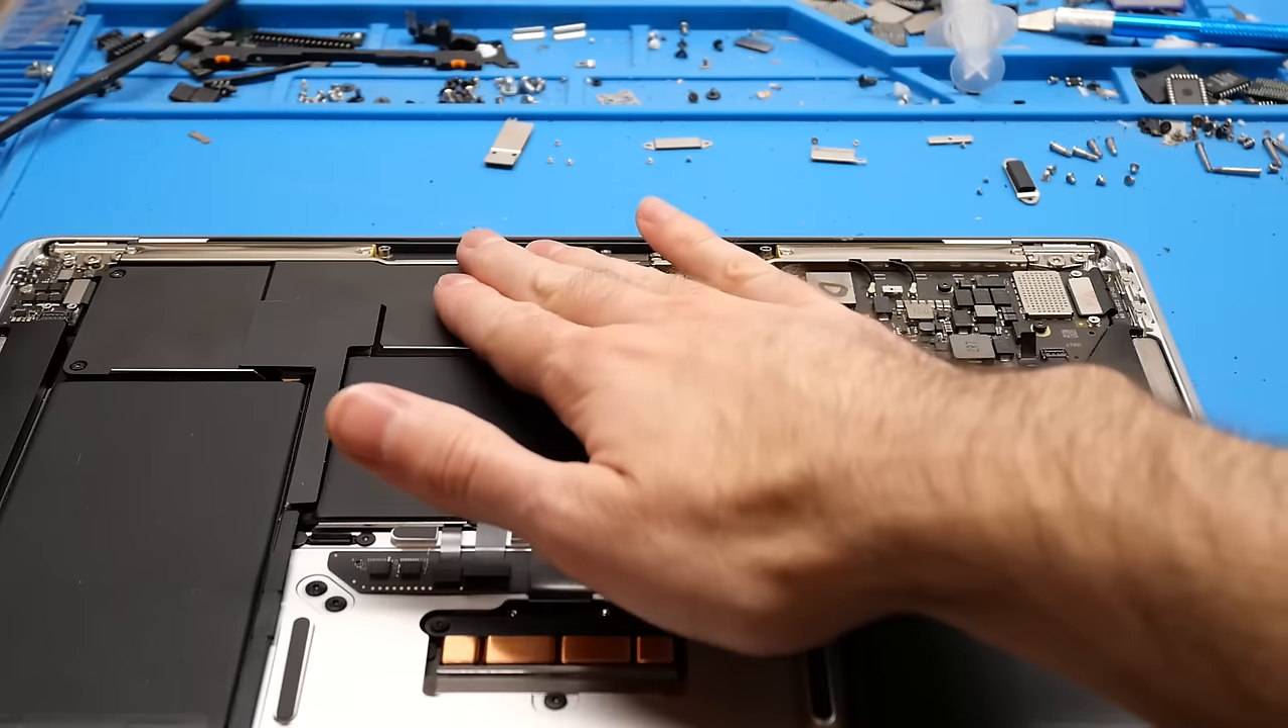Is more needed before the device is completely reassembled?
Yes.